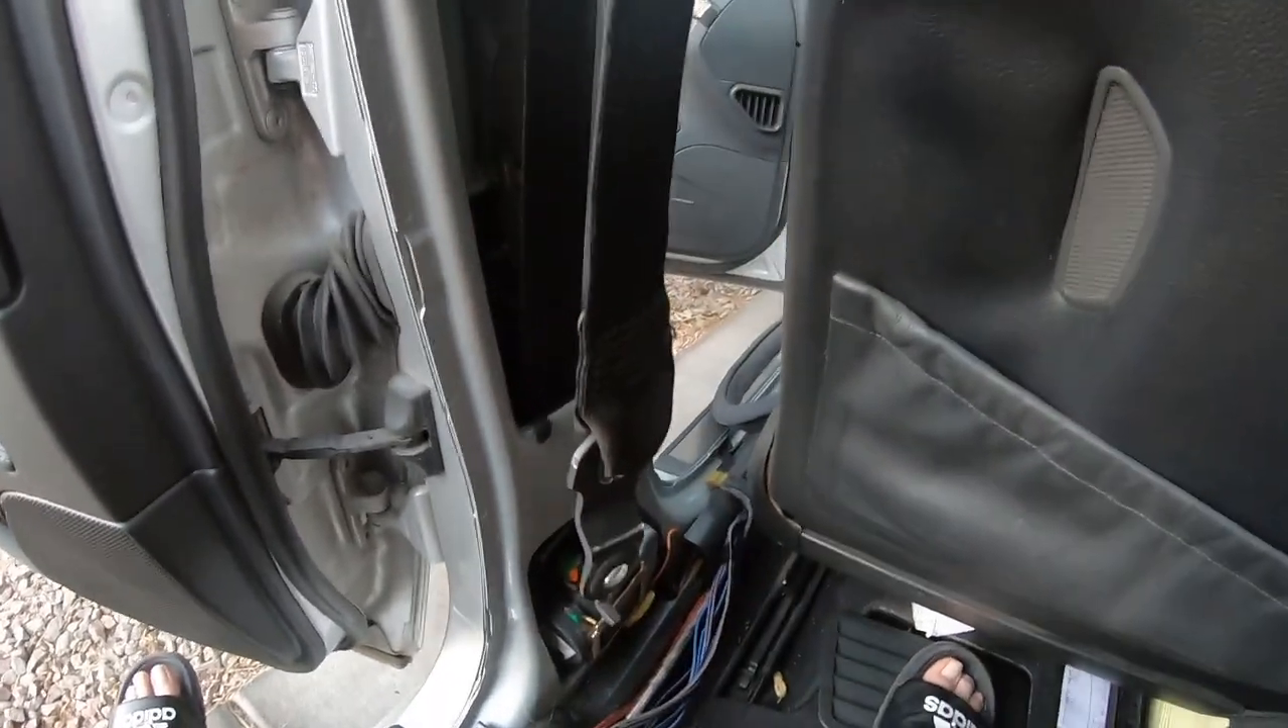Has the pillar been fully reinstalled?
No.